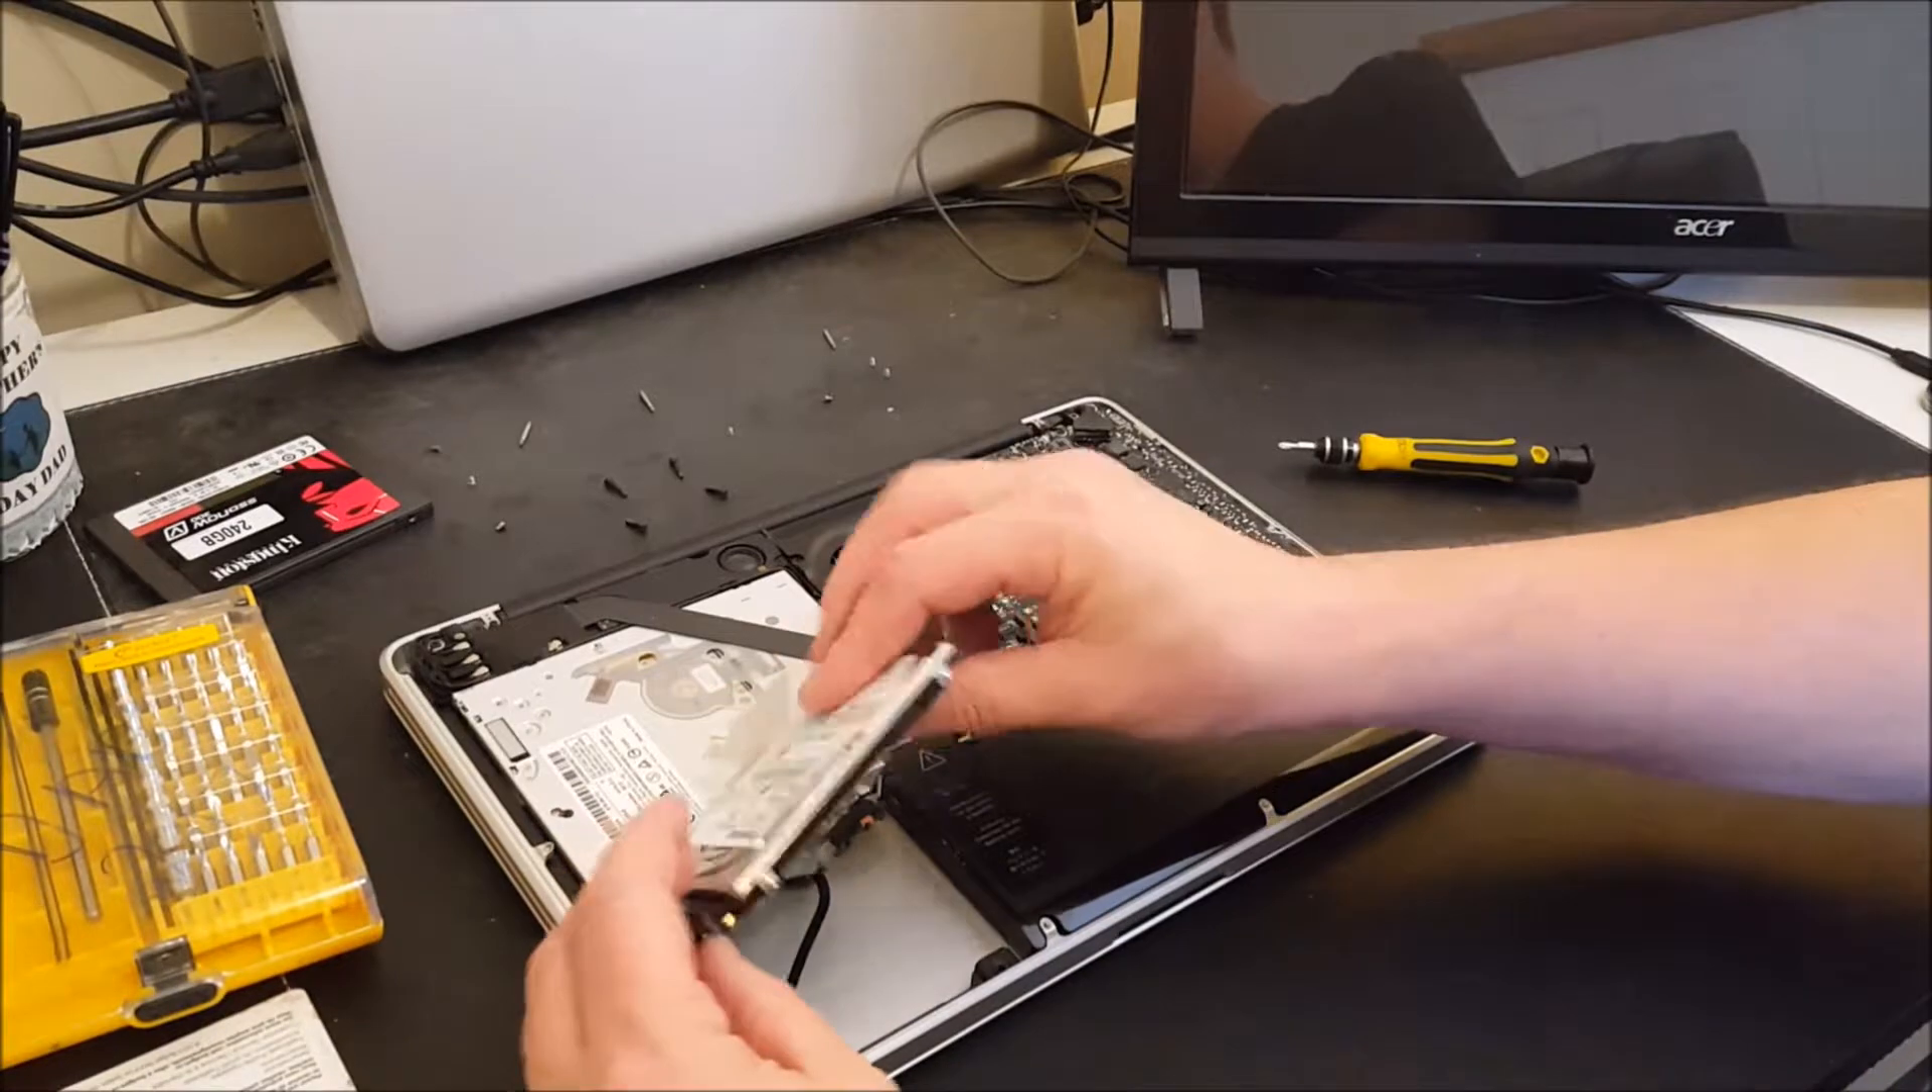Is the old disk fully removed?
No.